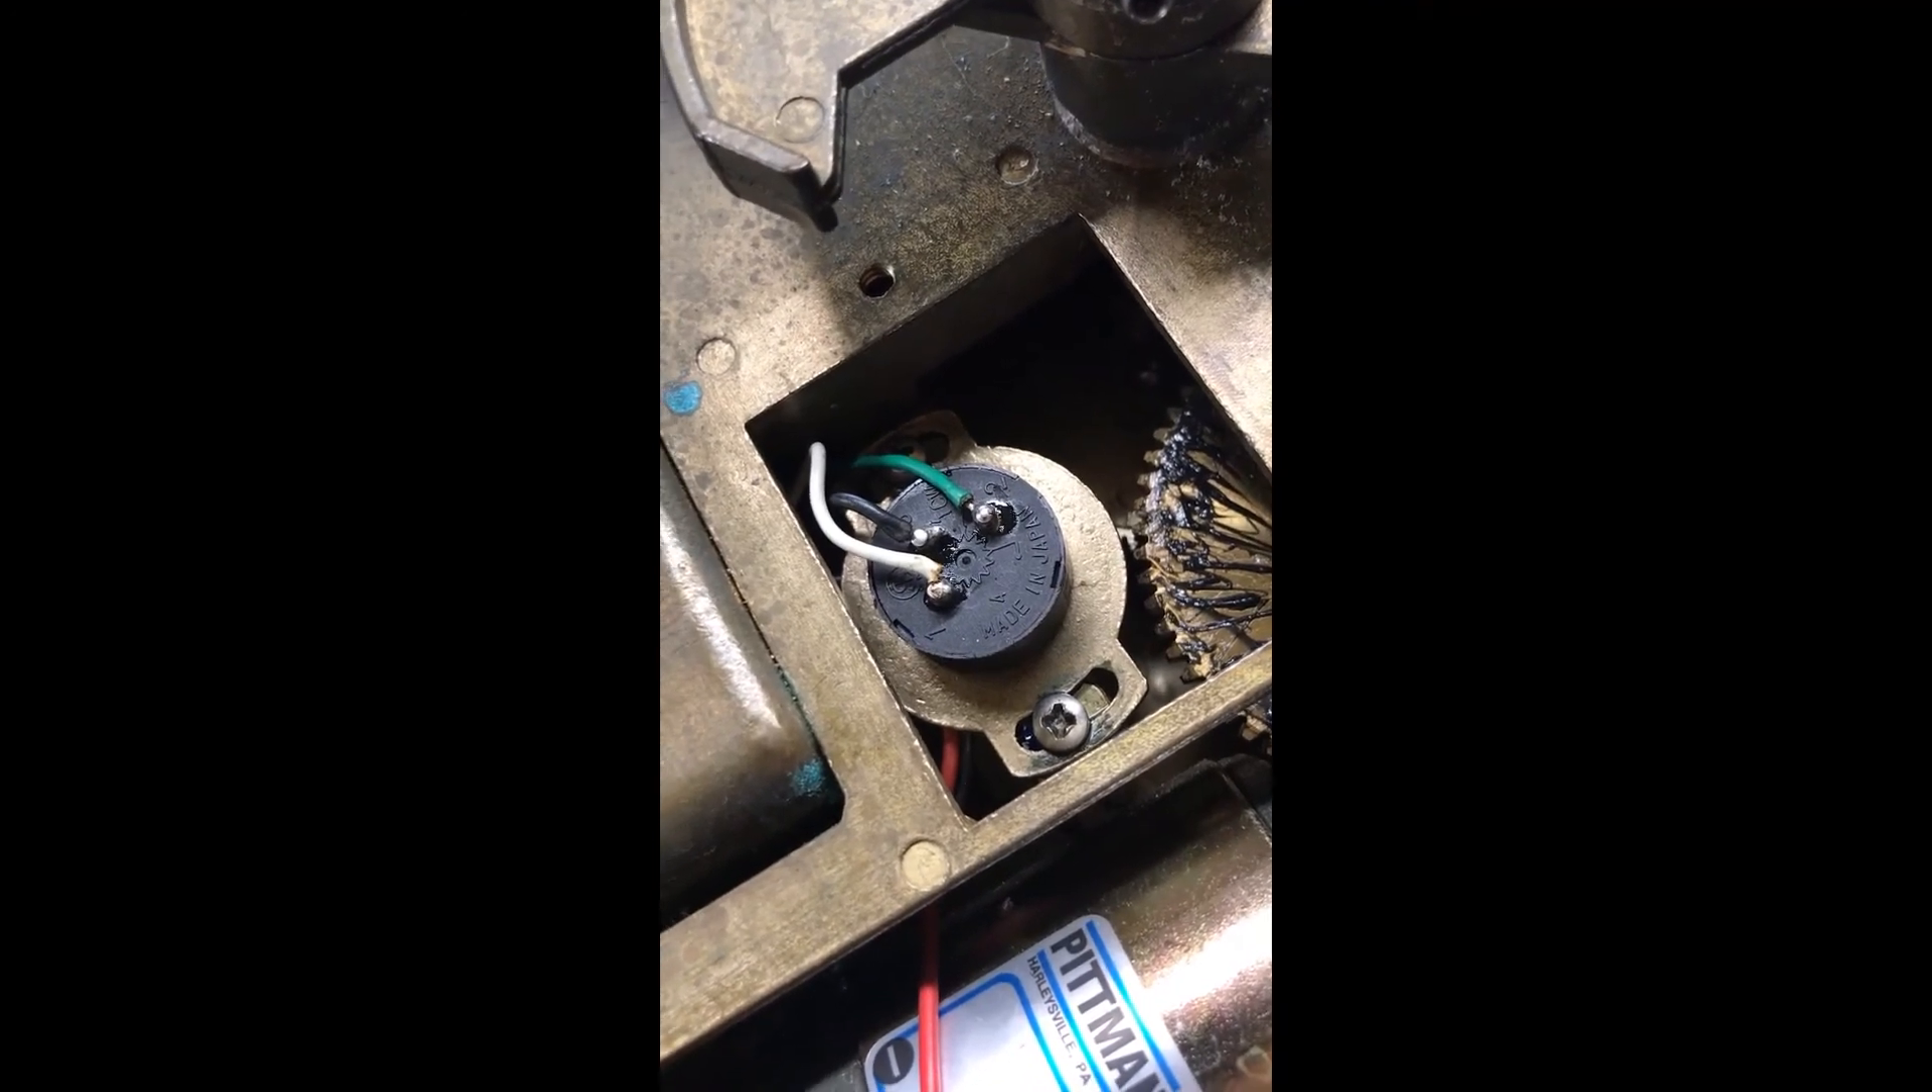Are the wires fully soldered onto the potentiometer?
Yes.